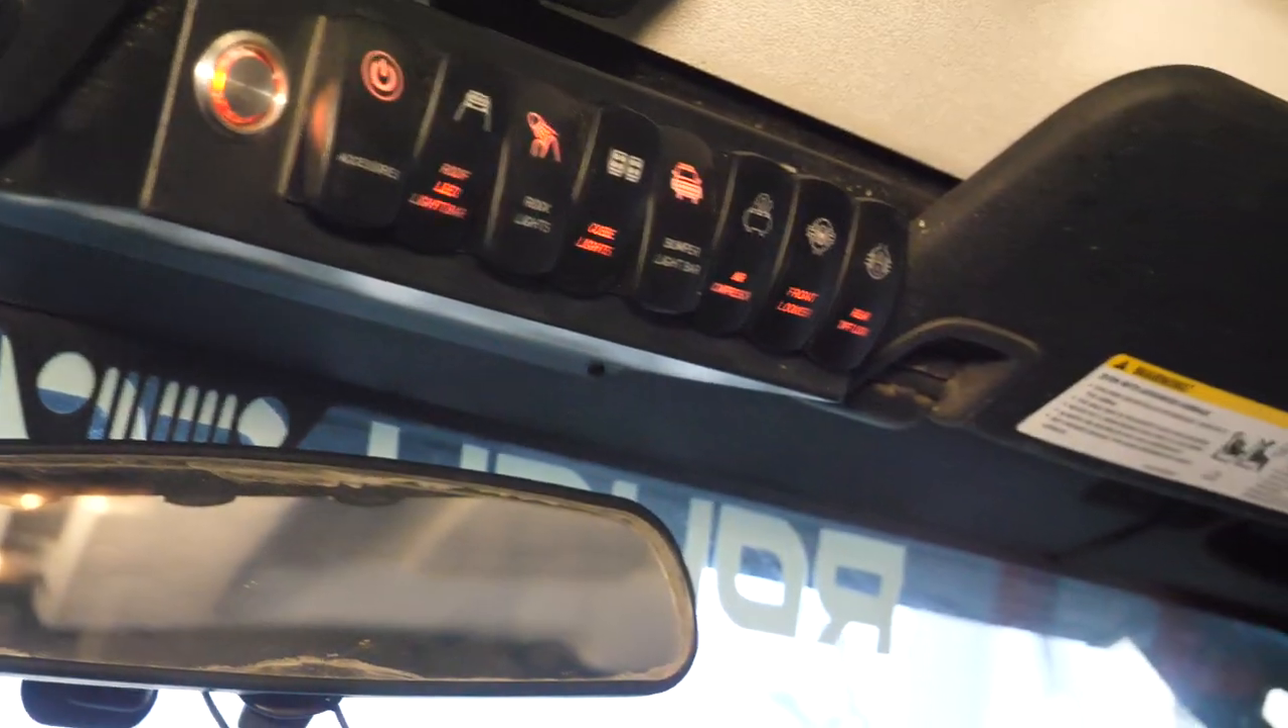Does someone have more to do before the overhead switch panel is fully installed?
No.